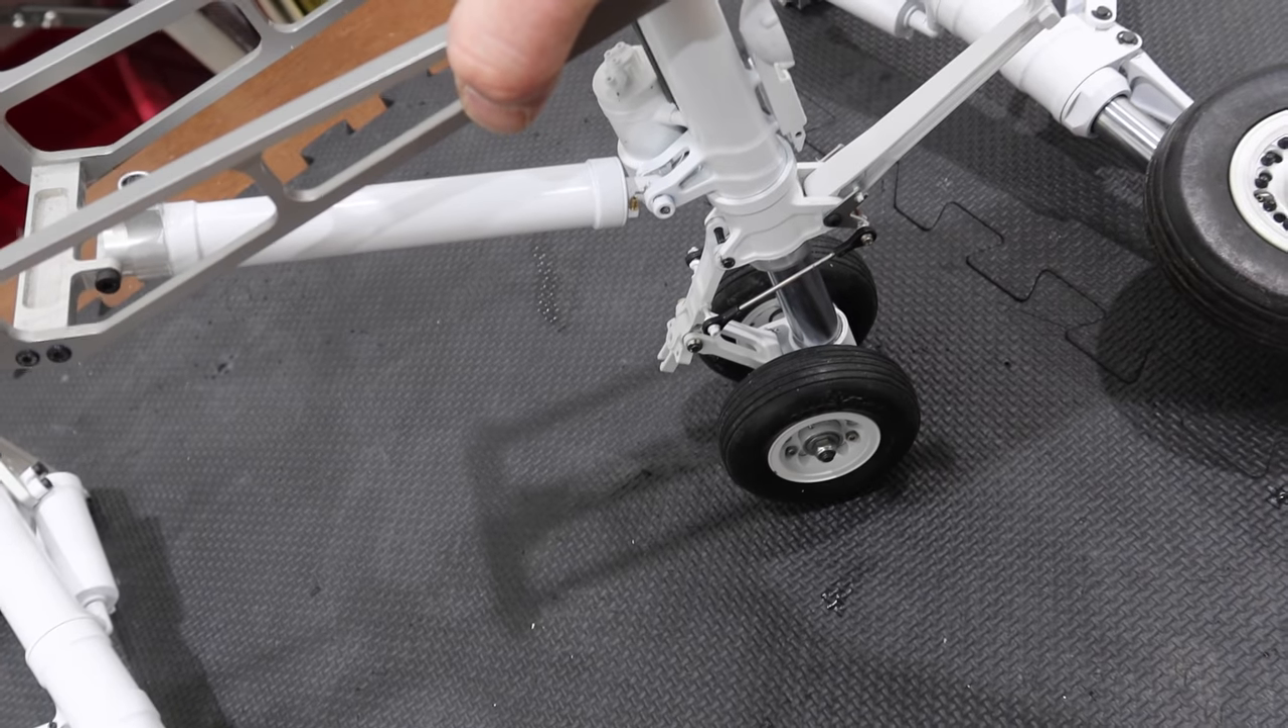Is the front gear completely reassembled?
Yes.